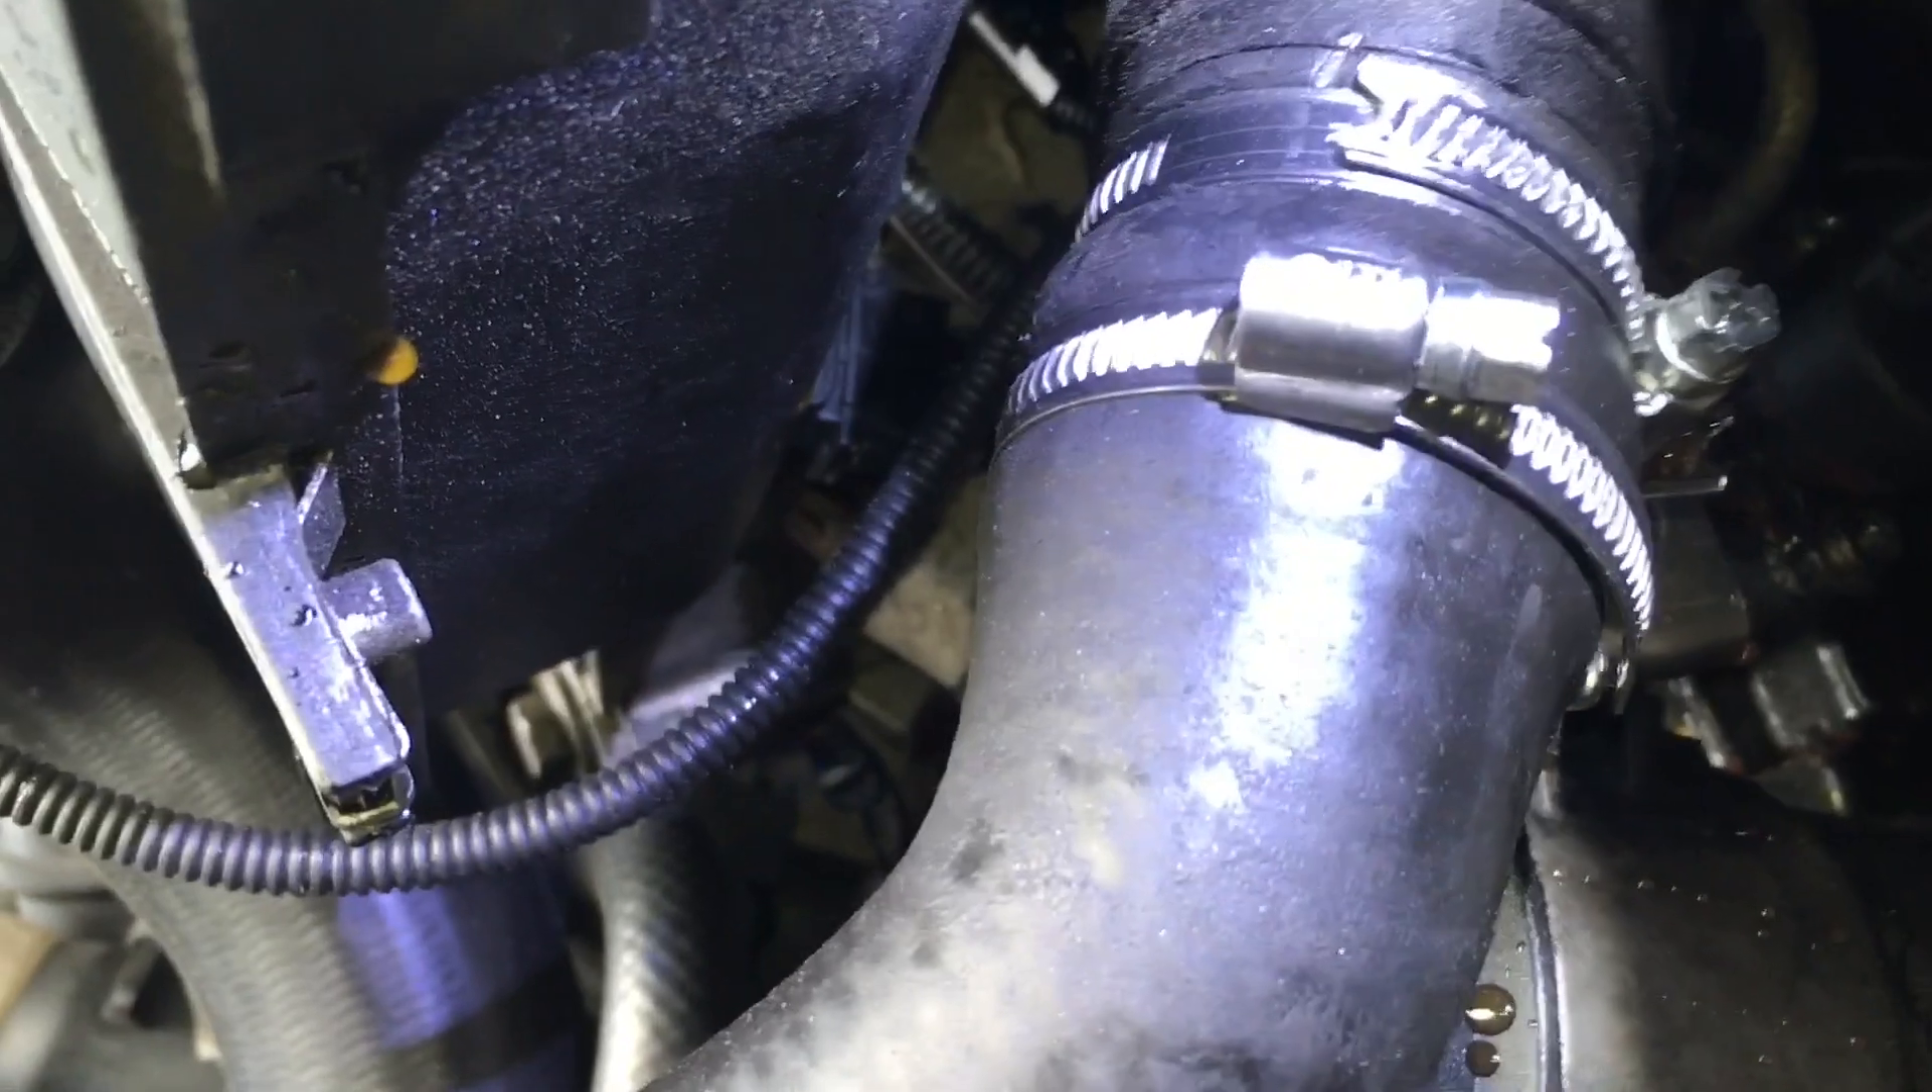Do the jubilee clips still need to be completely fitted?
No.